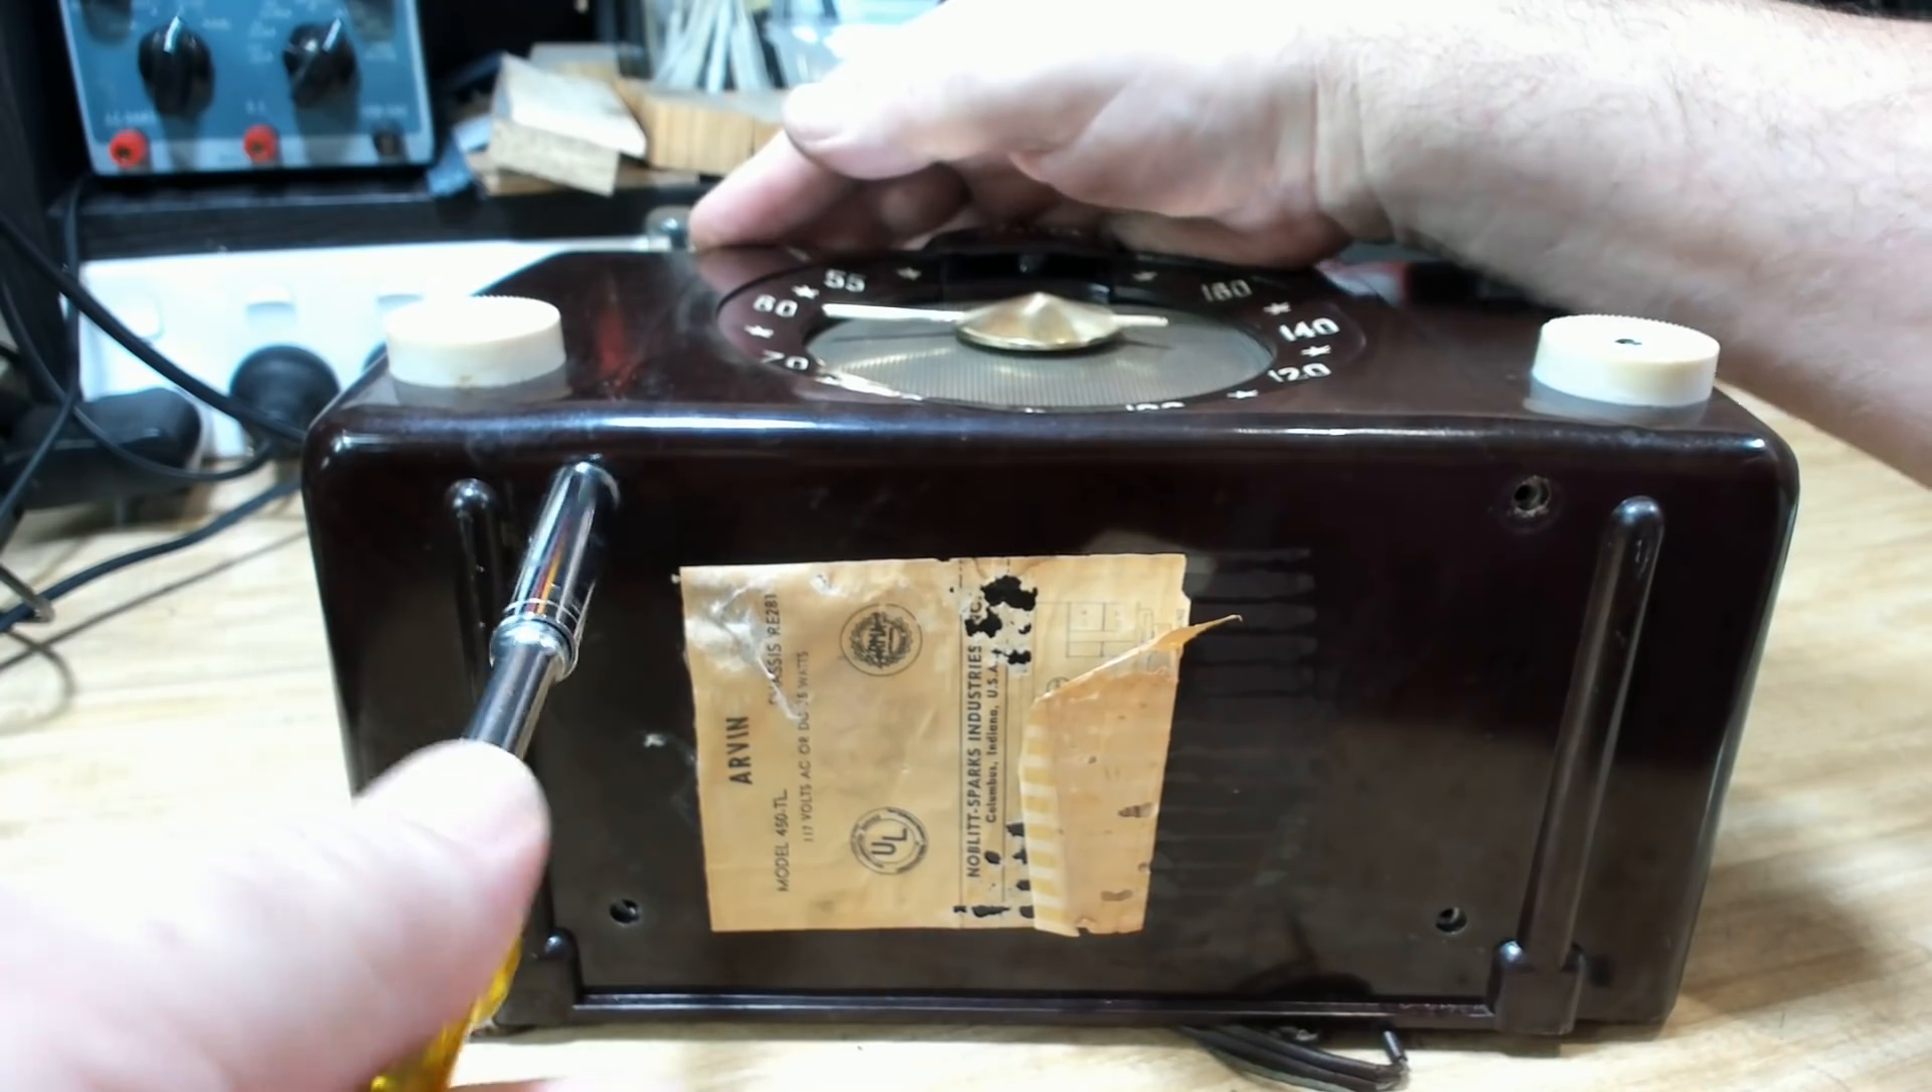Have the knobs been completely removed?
No.